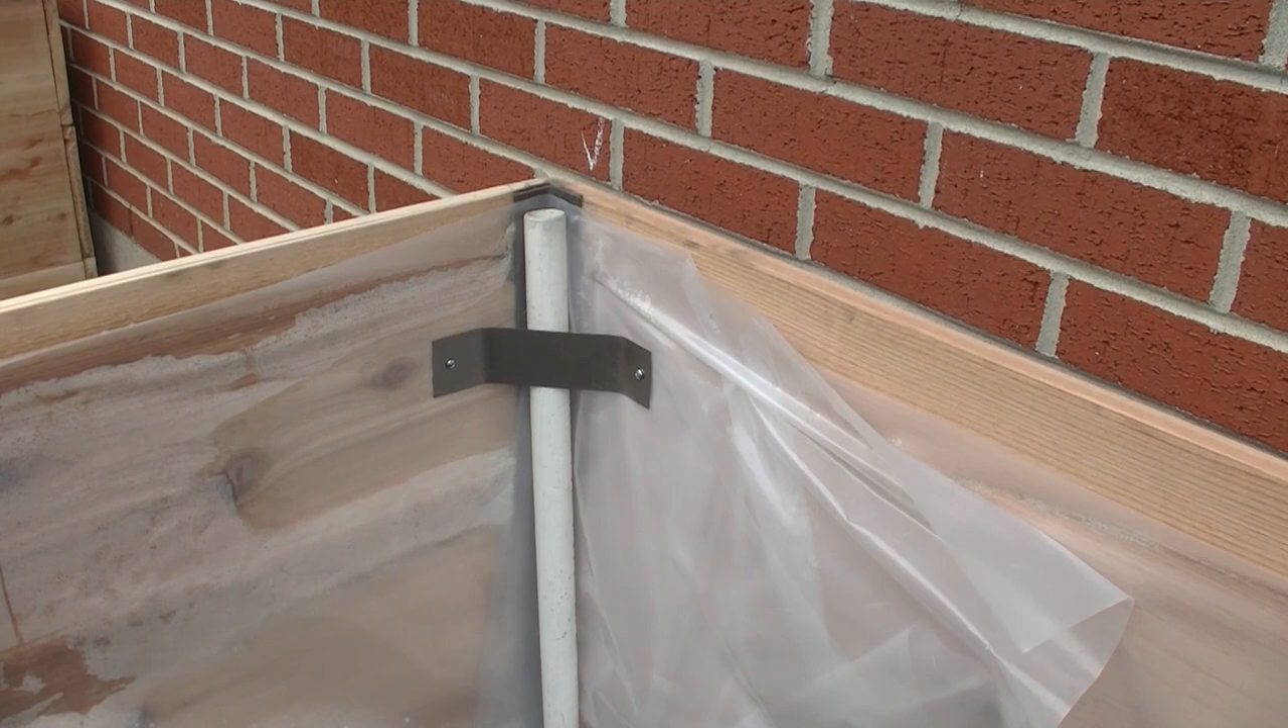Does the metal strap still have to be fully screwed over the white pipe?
No.